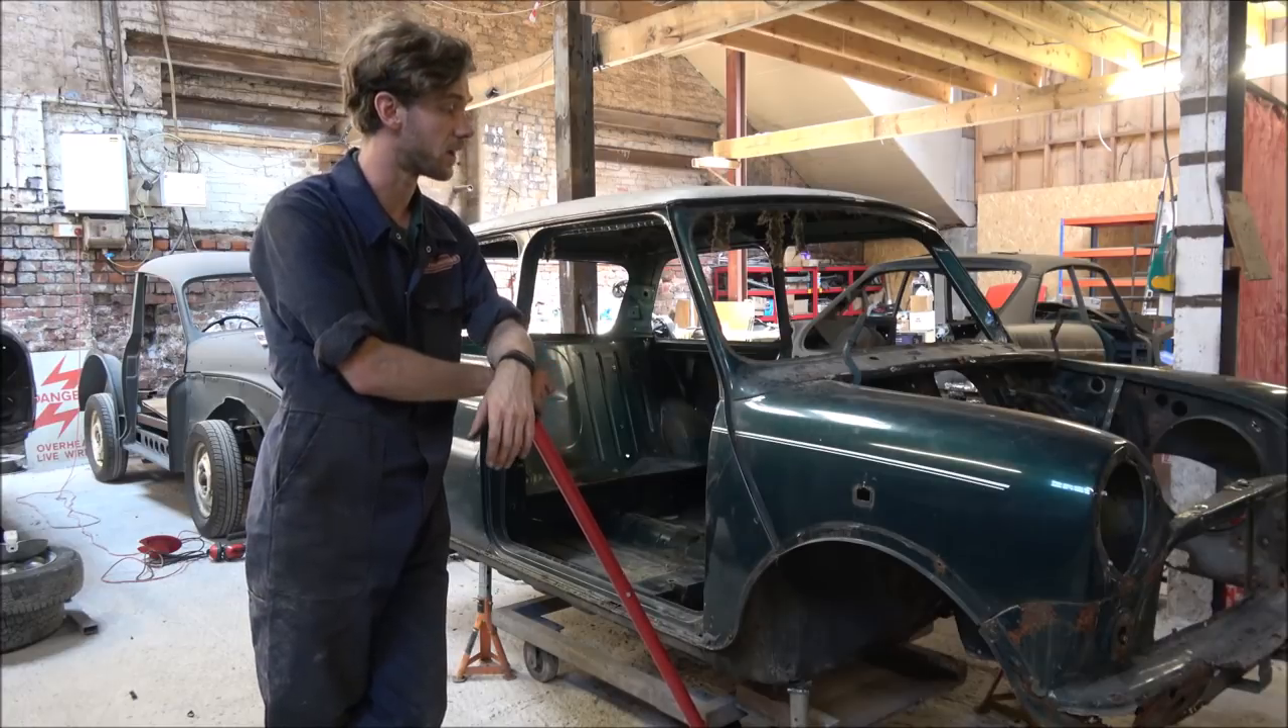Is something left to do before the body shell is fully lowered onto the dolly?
Yes.